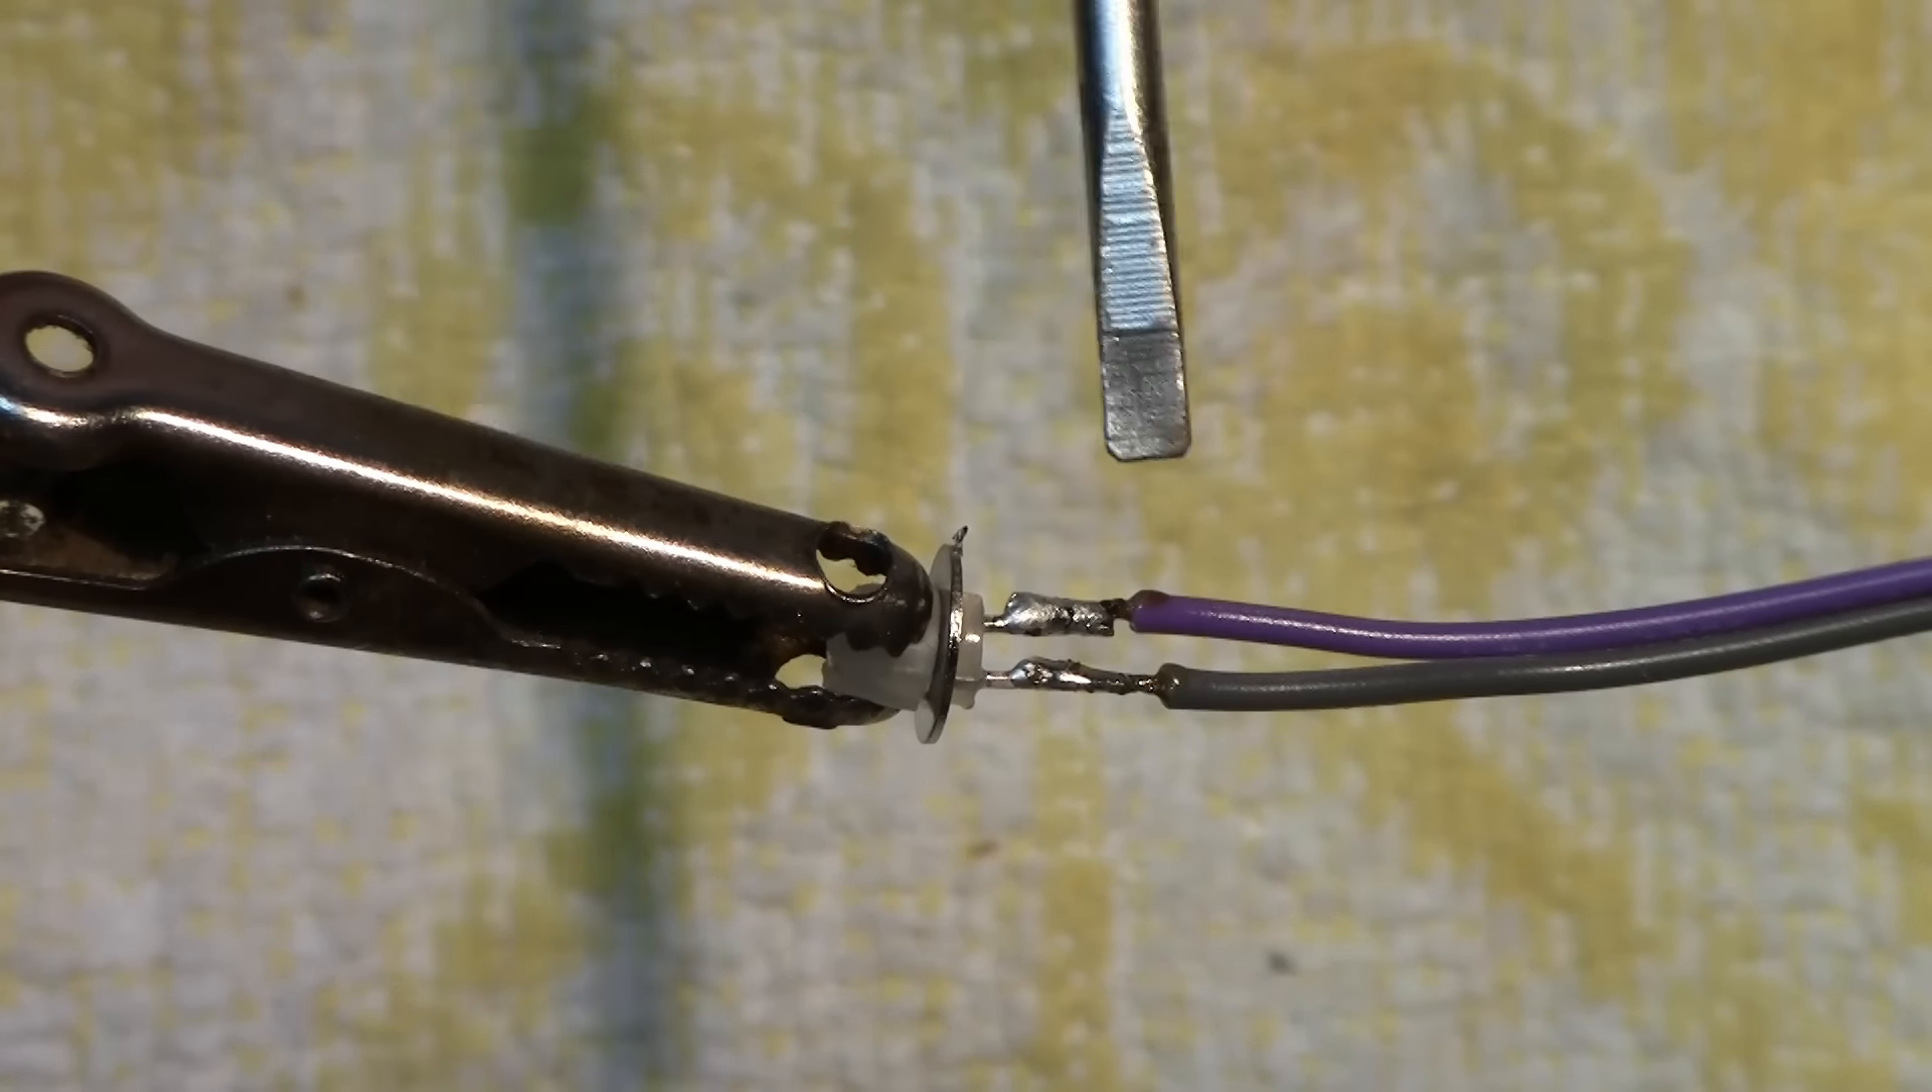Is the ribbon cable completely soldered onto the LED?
Yes.